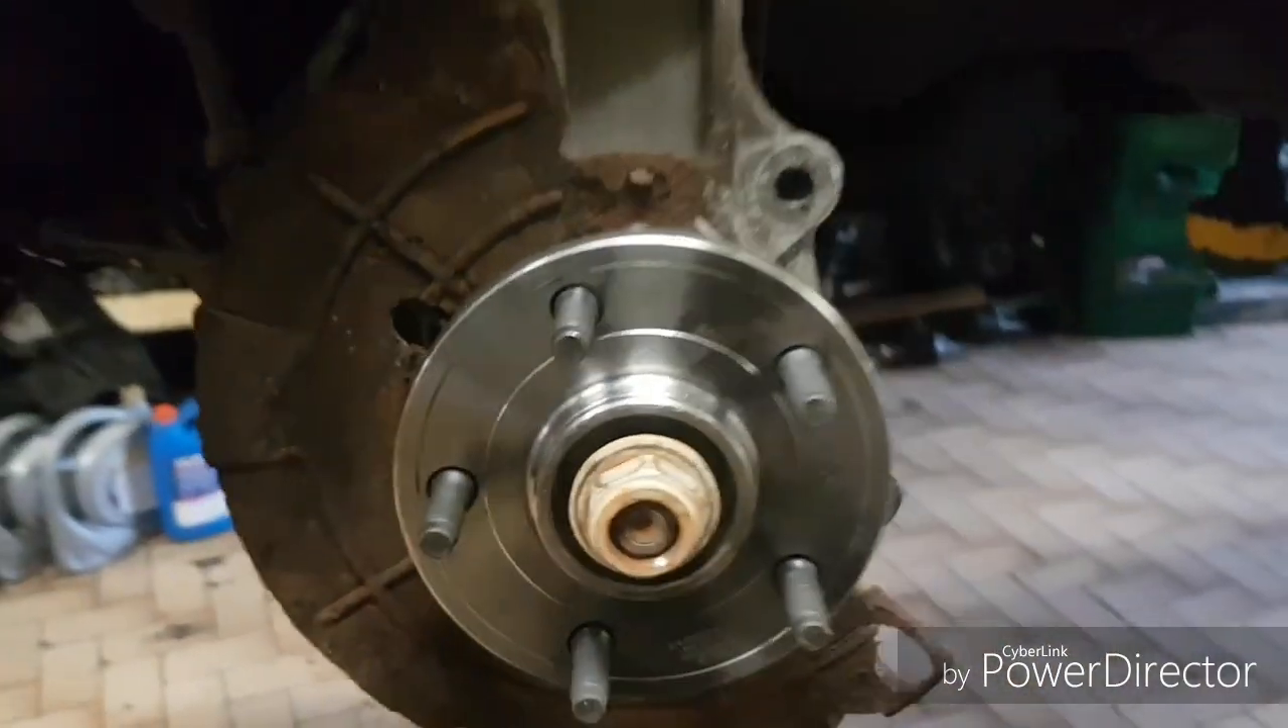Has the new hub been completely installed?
Yes.